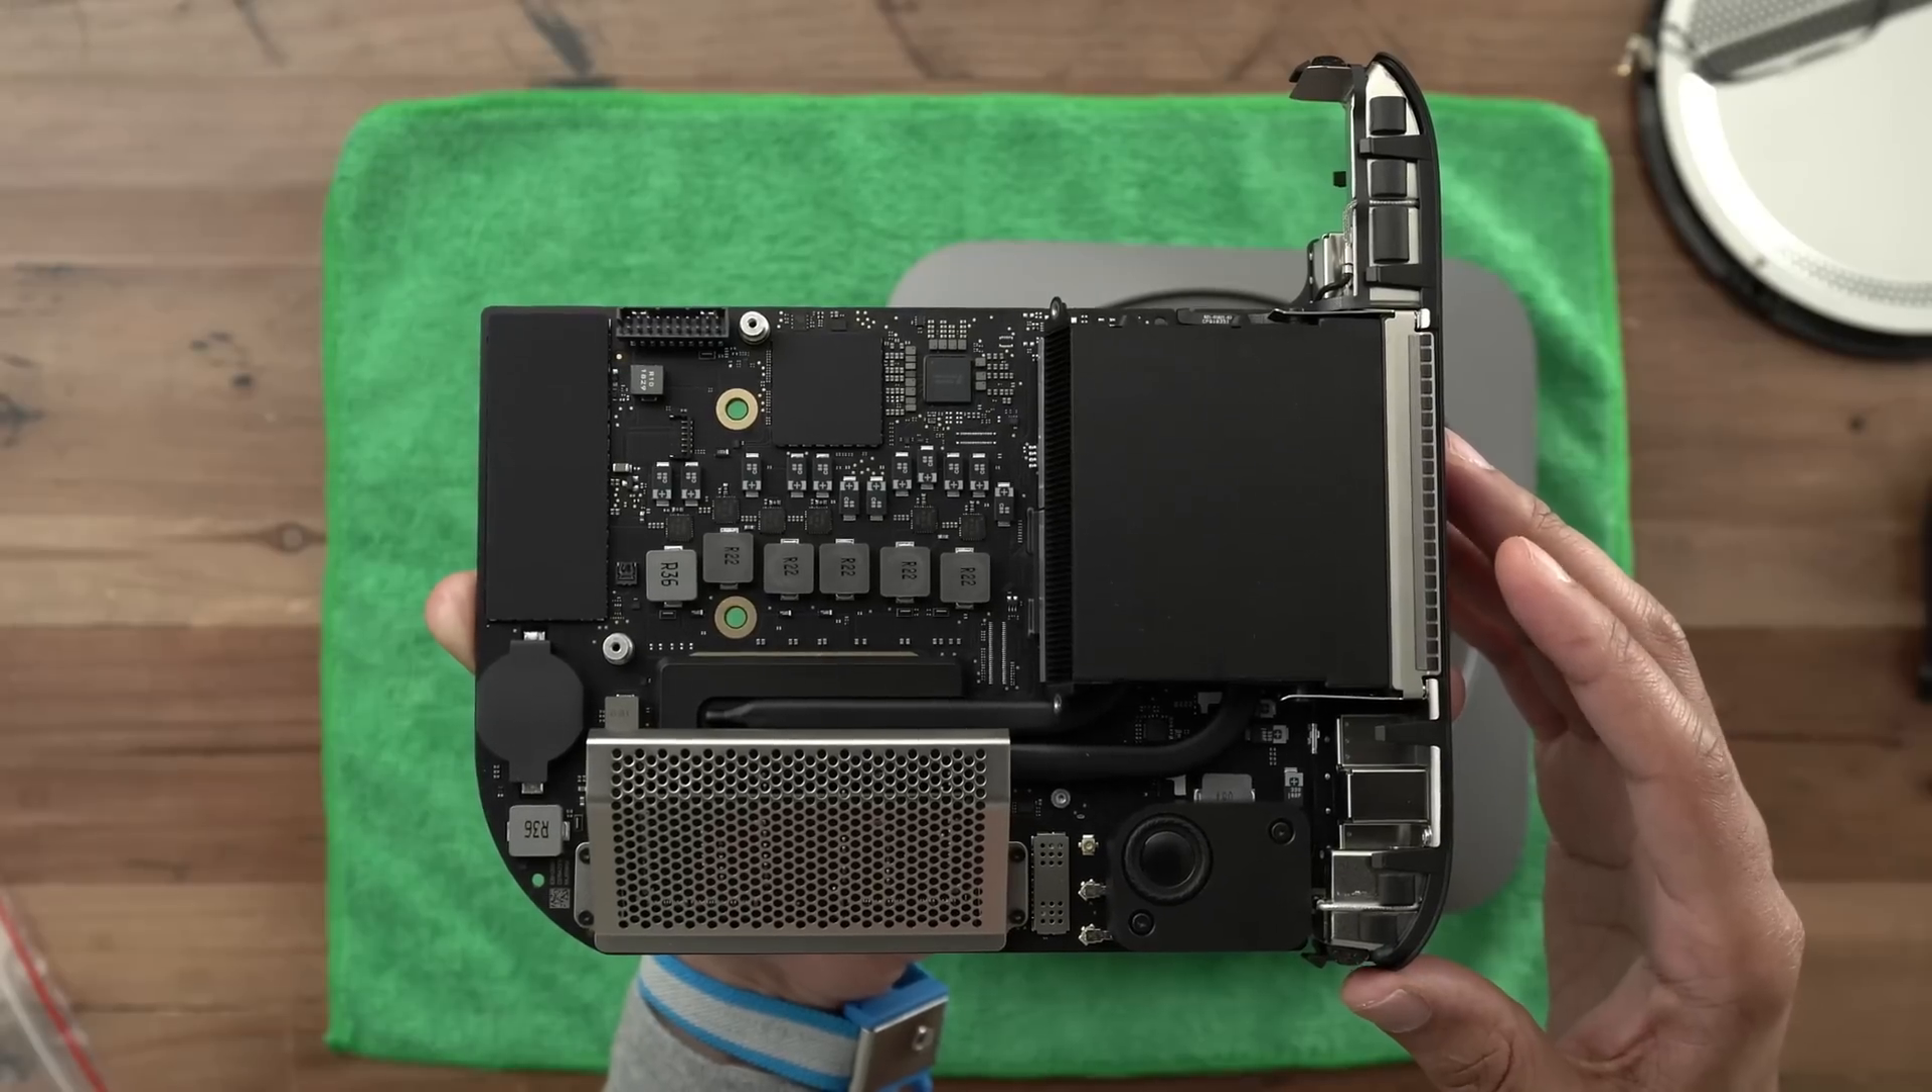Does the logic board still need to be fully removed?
No.